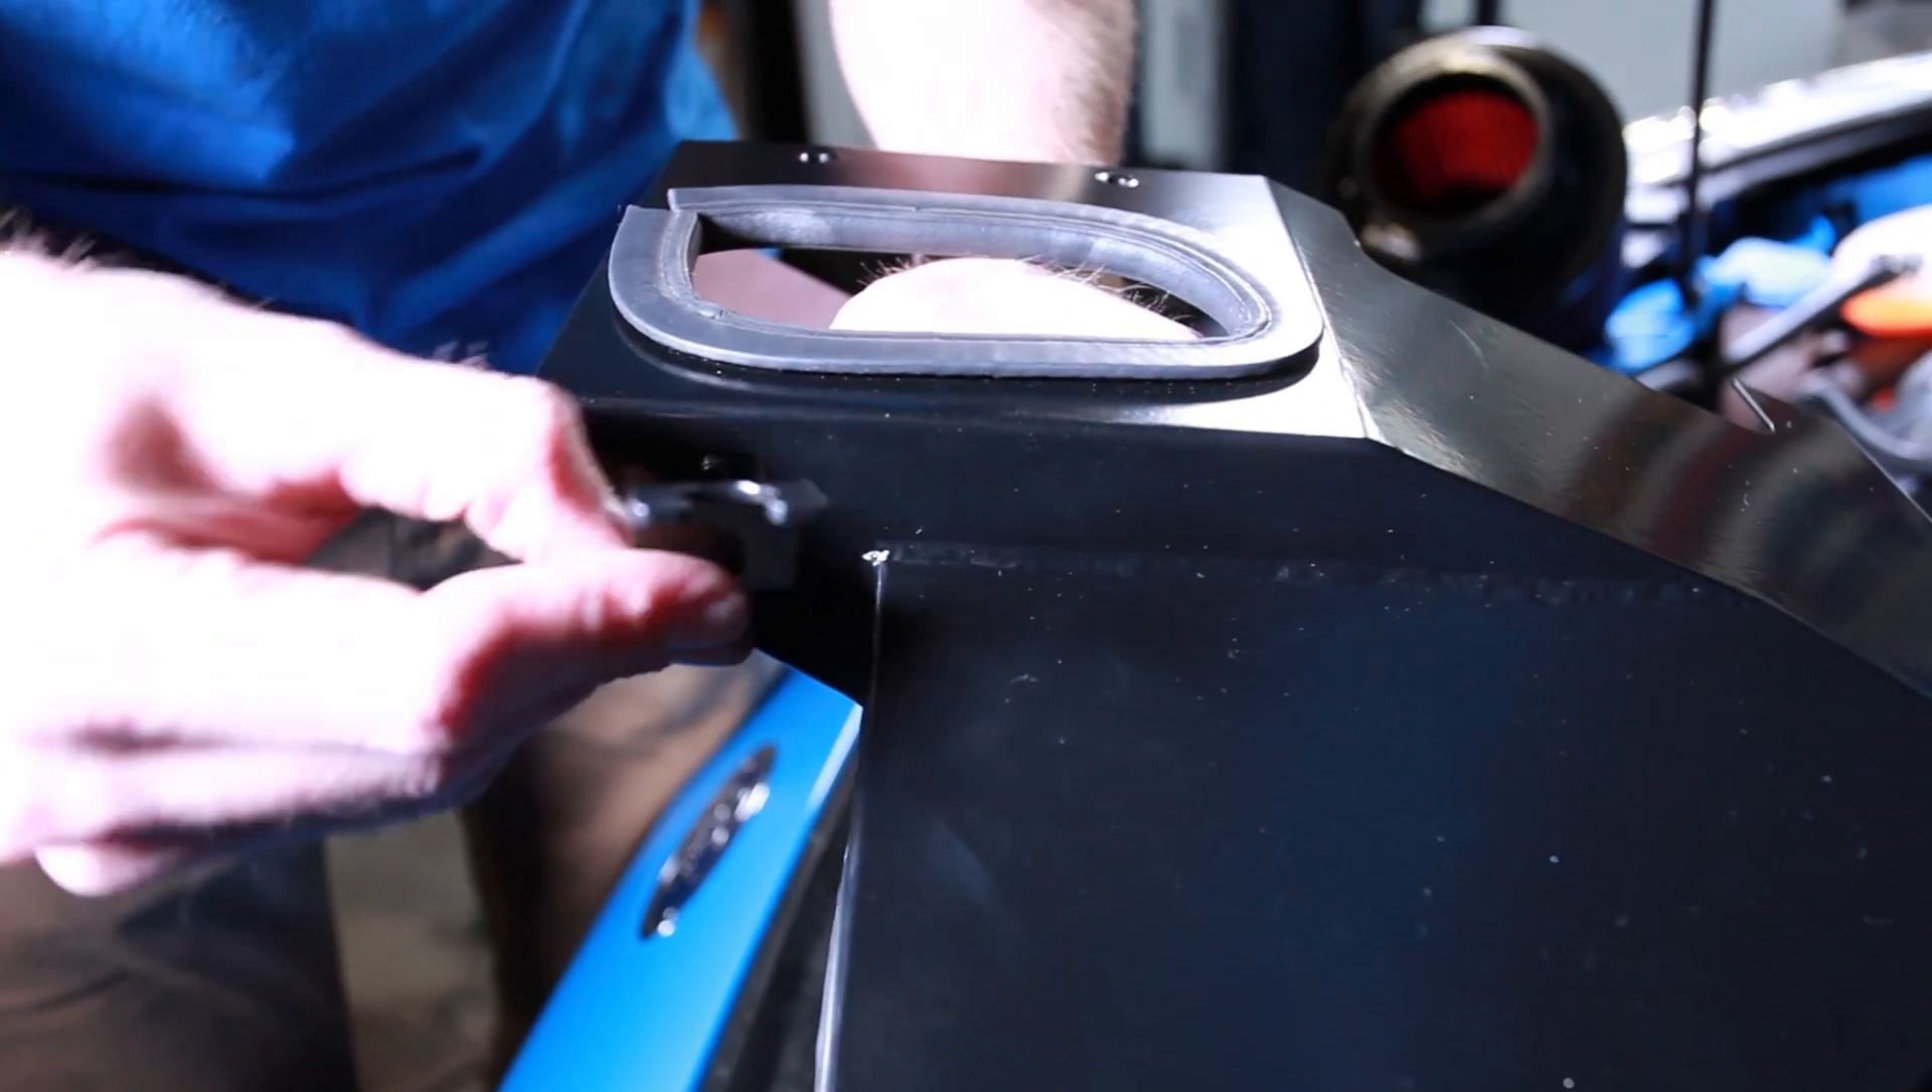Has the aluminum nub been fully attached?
No.